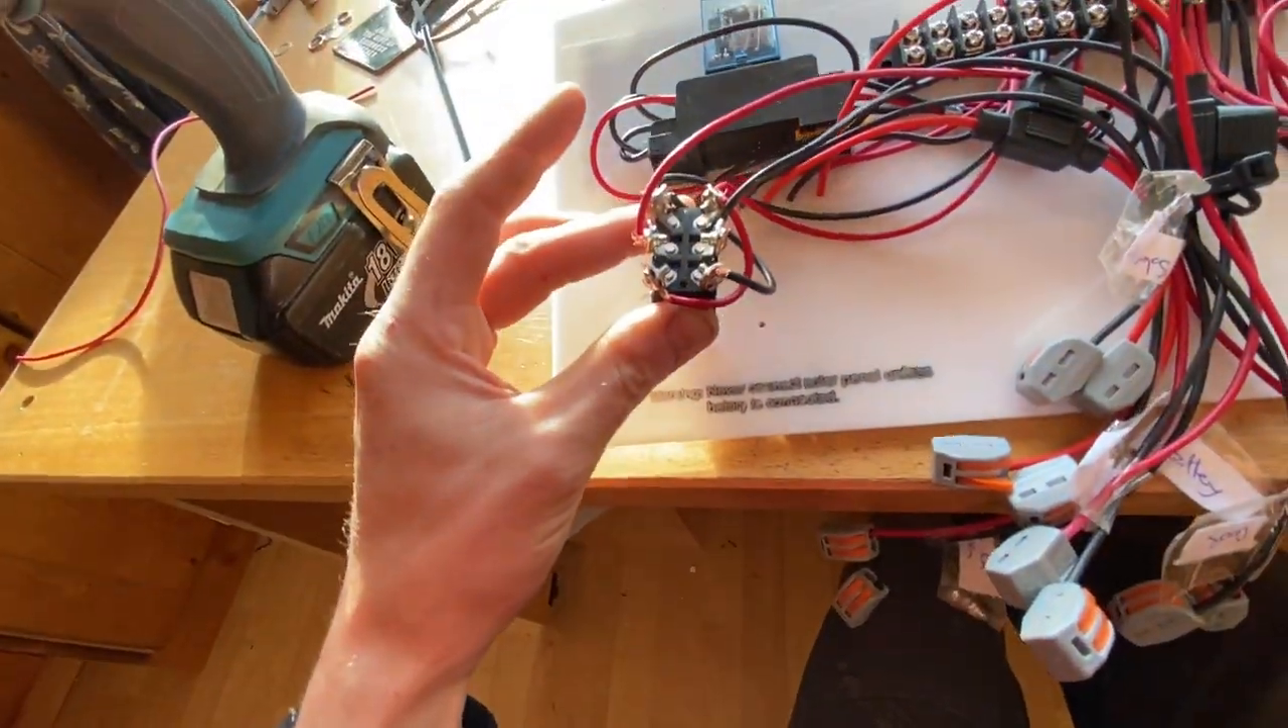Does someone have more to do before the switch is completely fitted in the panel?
Yes.